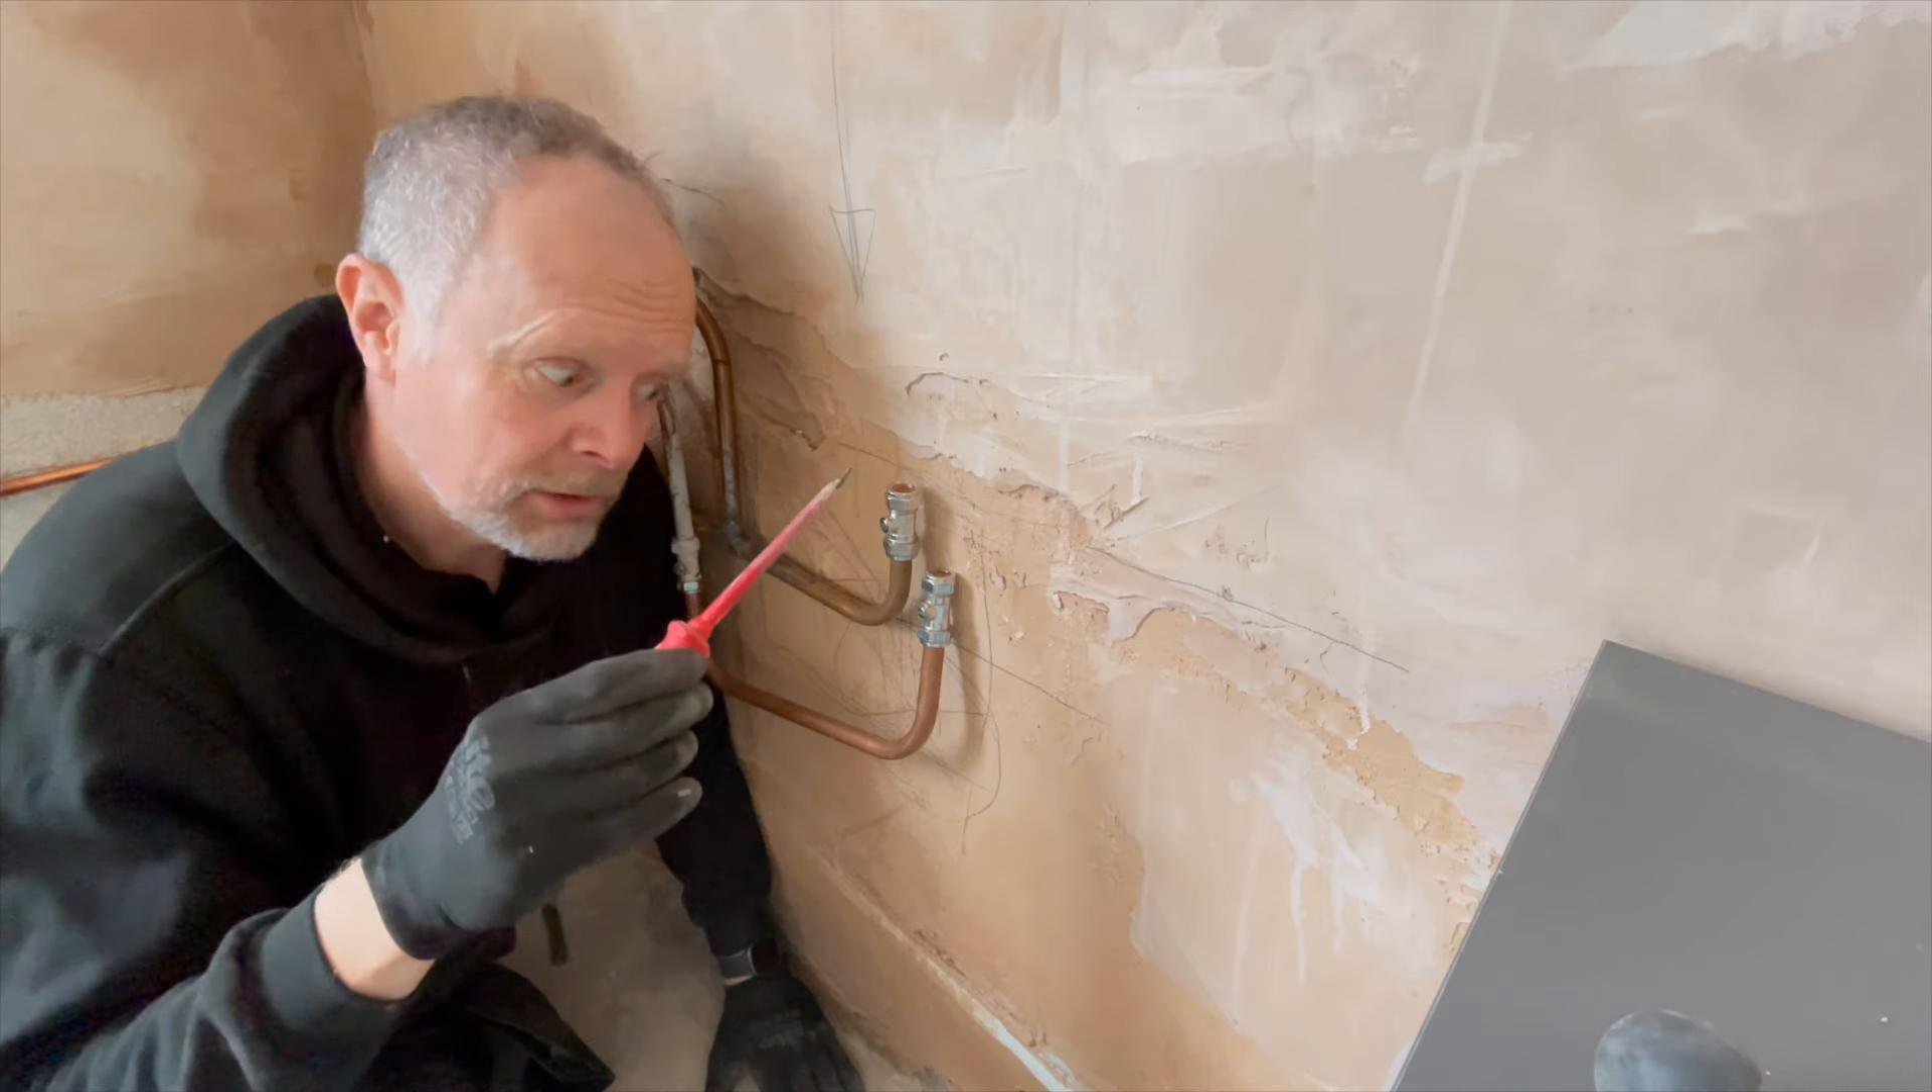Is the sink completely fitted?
No.